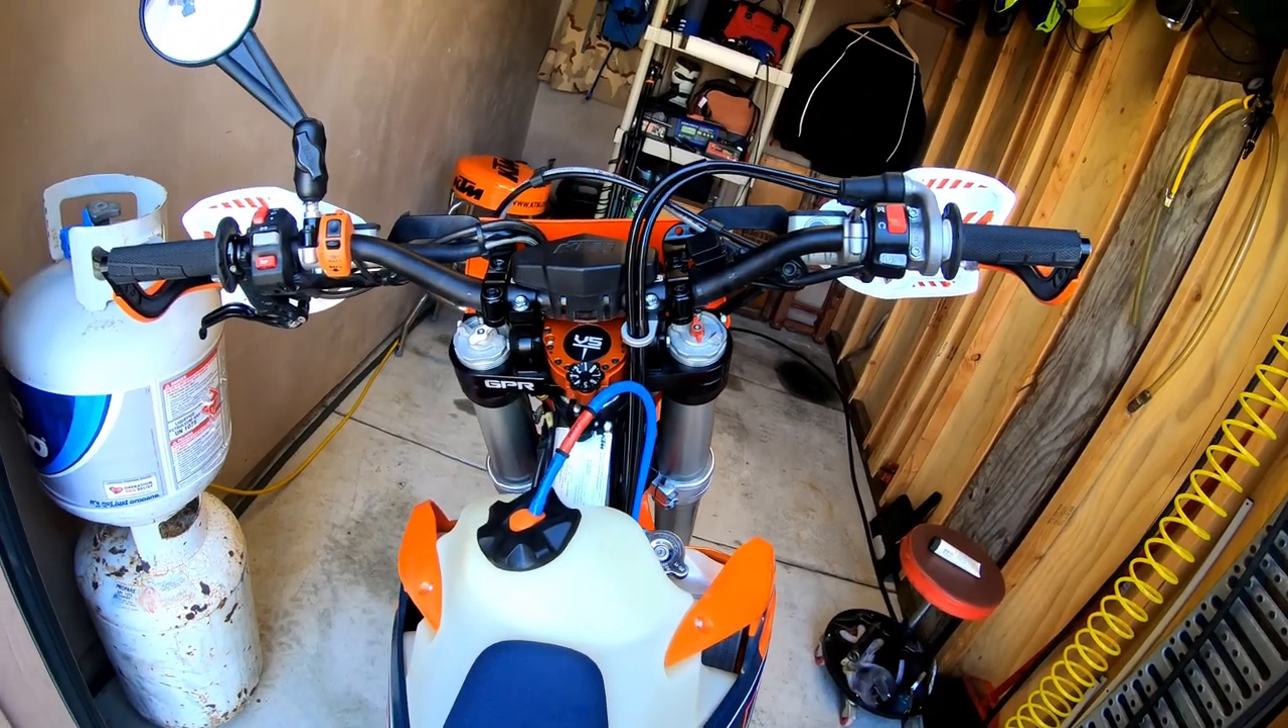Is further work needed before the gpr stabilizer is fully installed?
No.